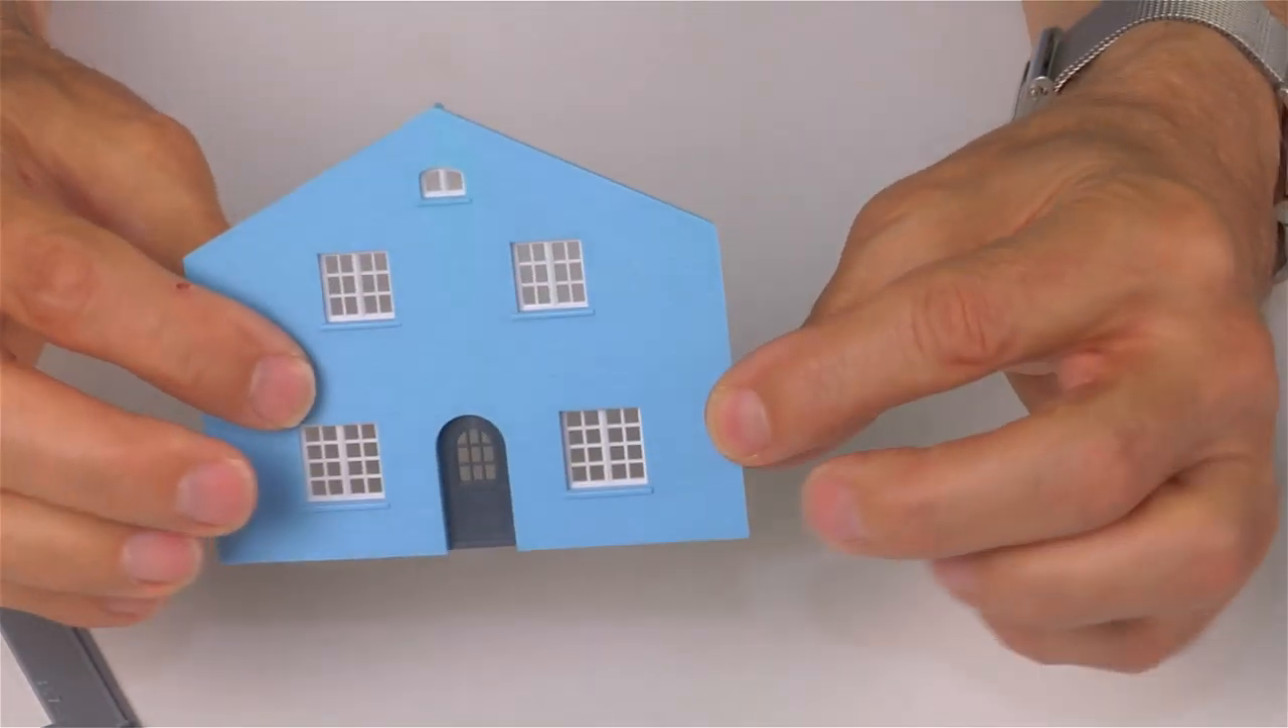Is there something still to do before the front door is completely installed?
No.